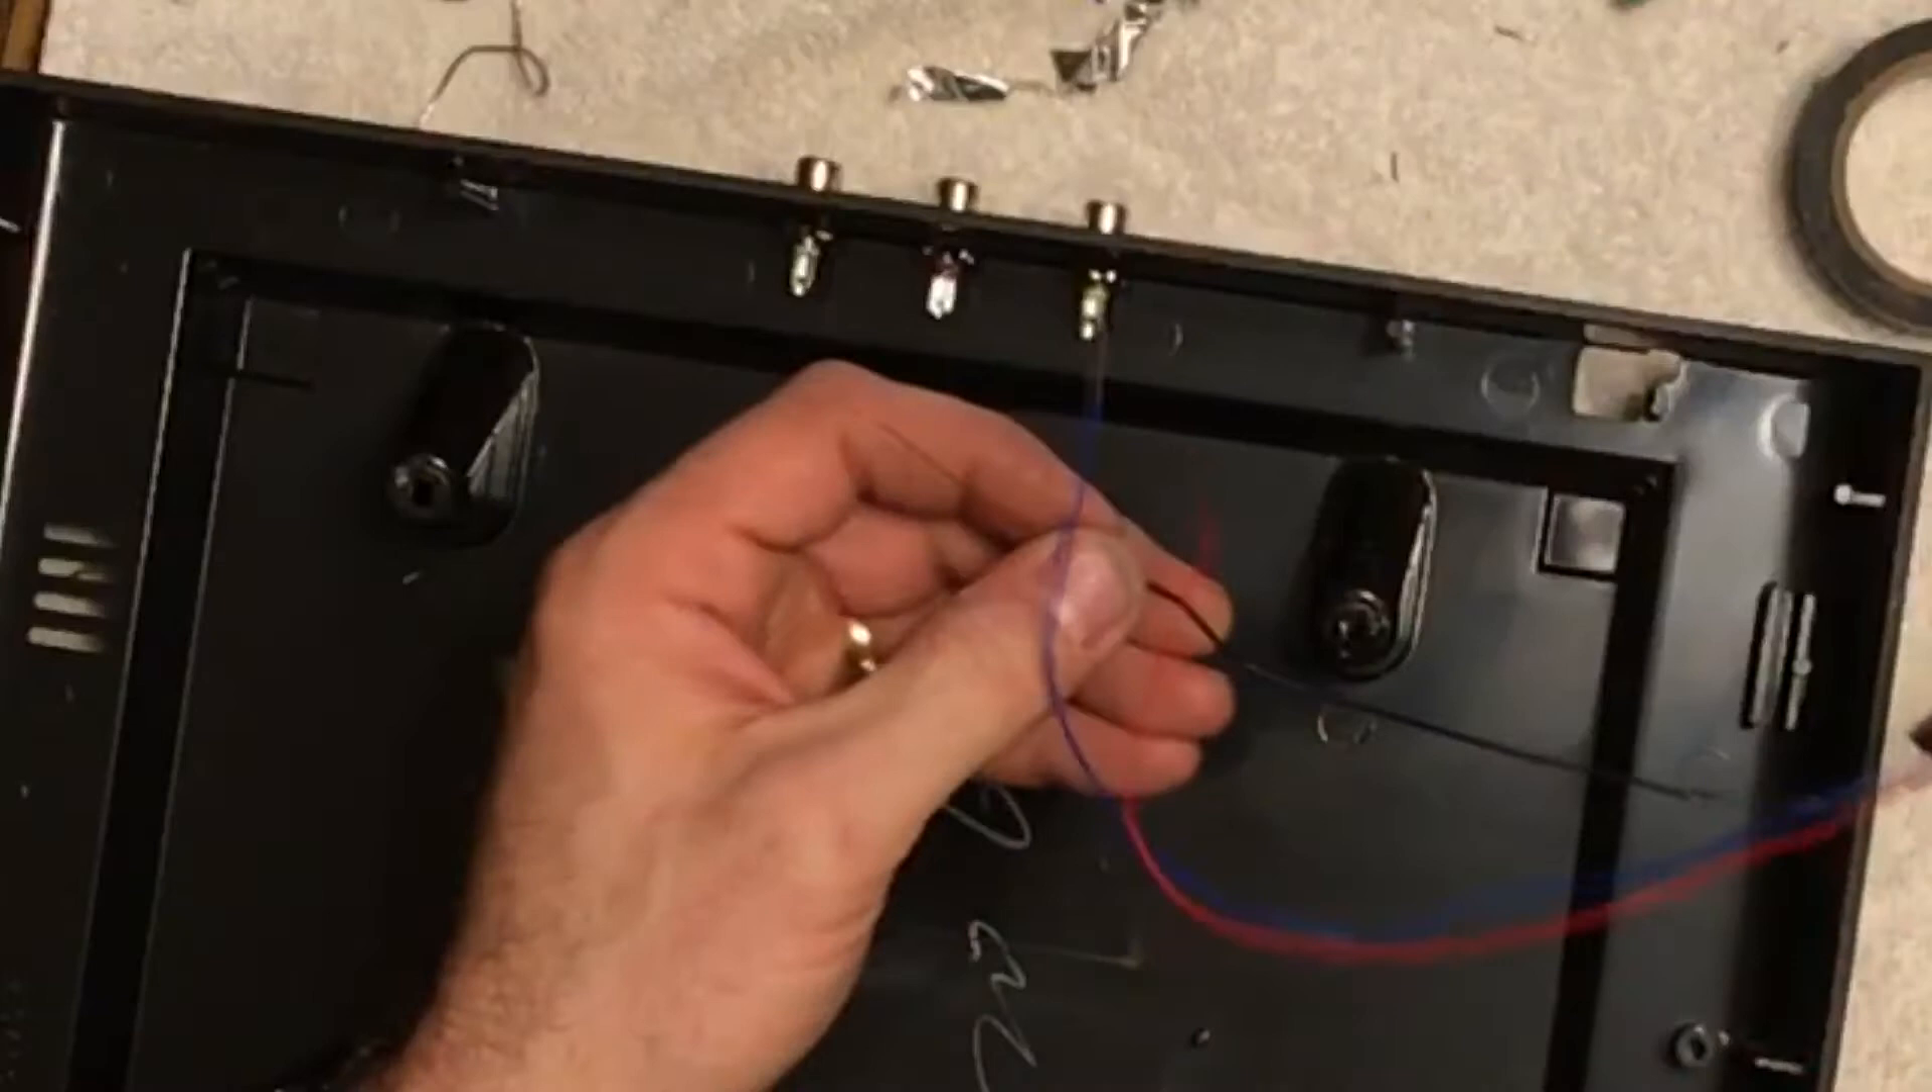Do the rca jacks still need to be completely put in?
No.